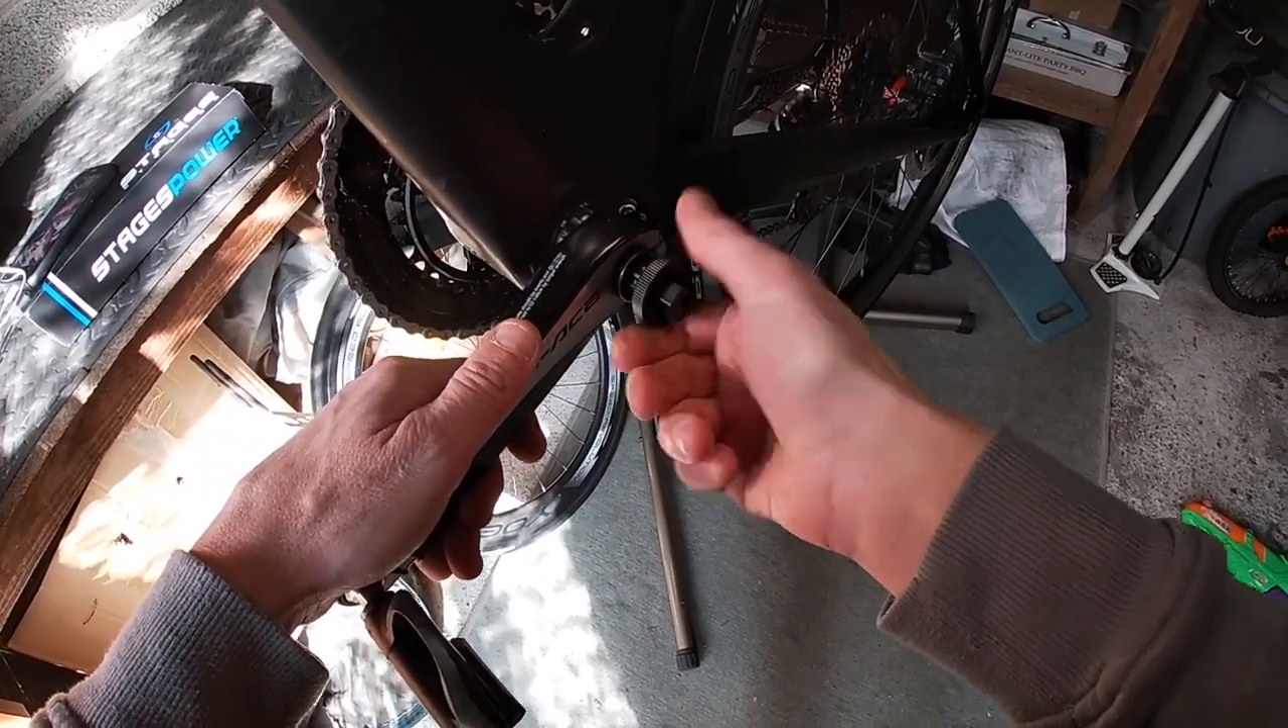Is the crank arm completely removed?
No.